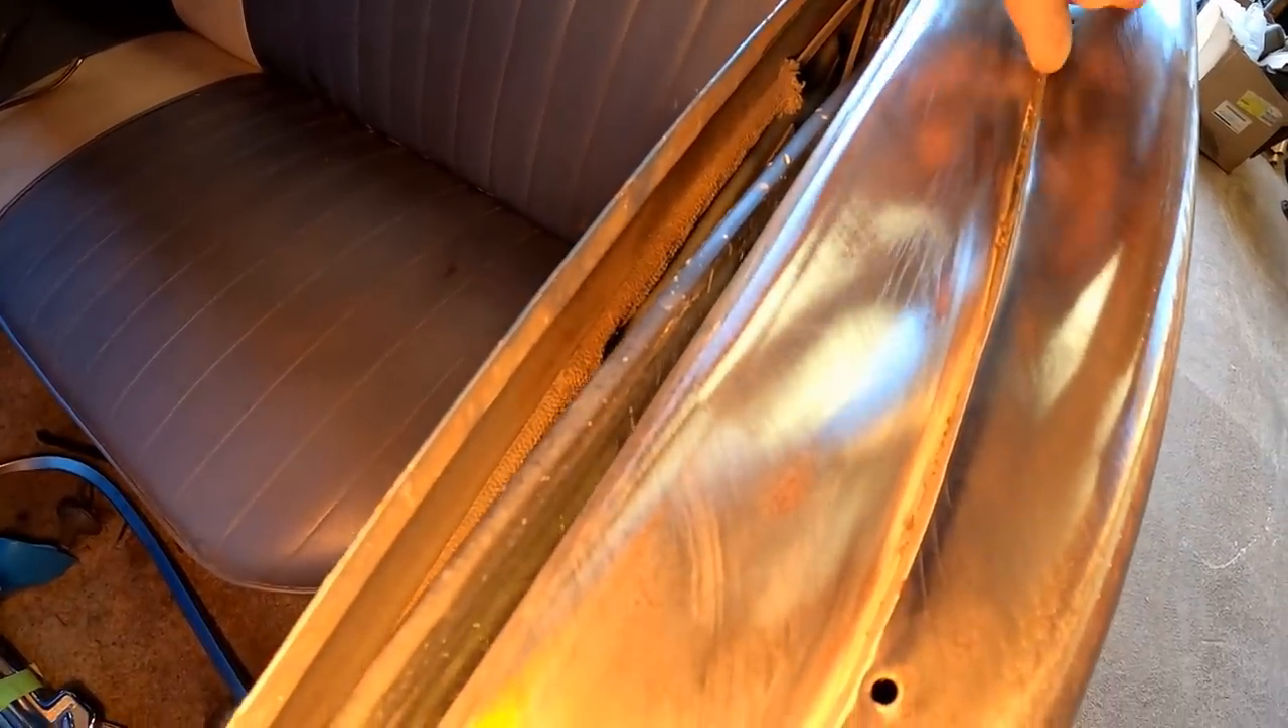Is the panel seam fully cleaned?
No.